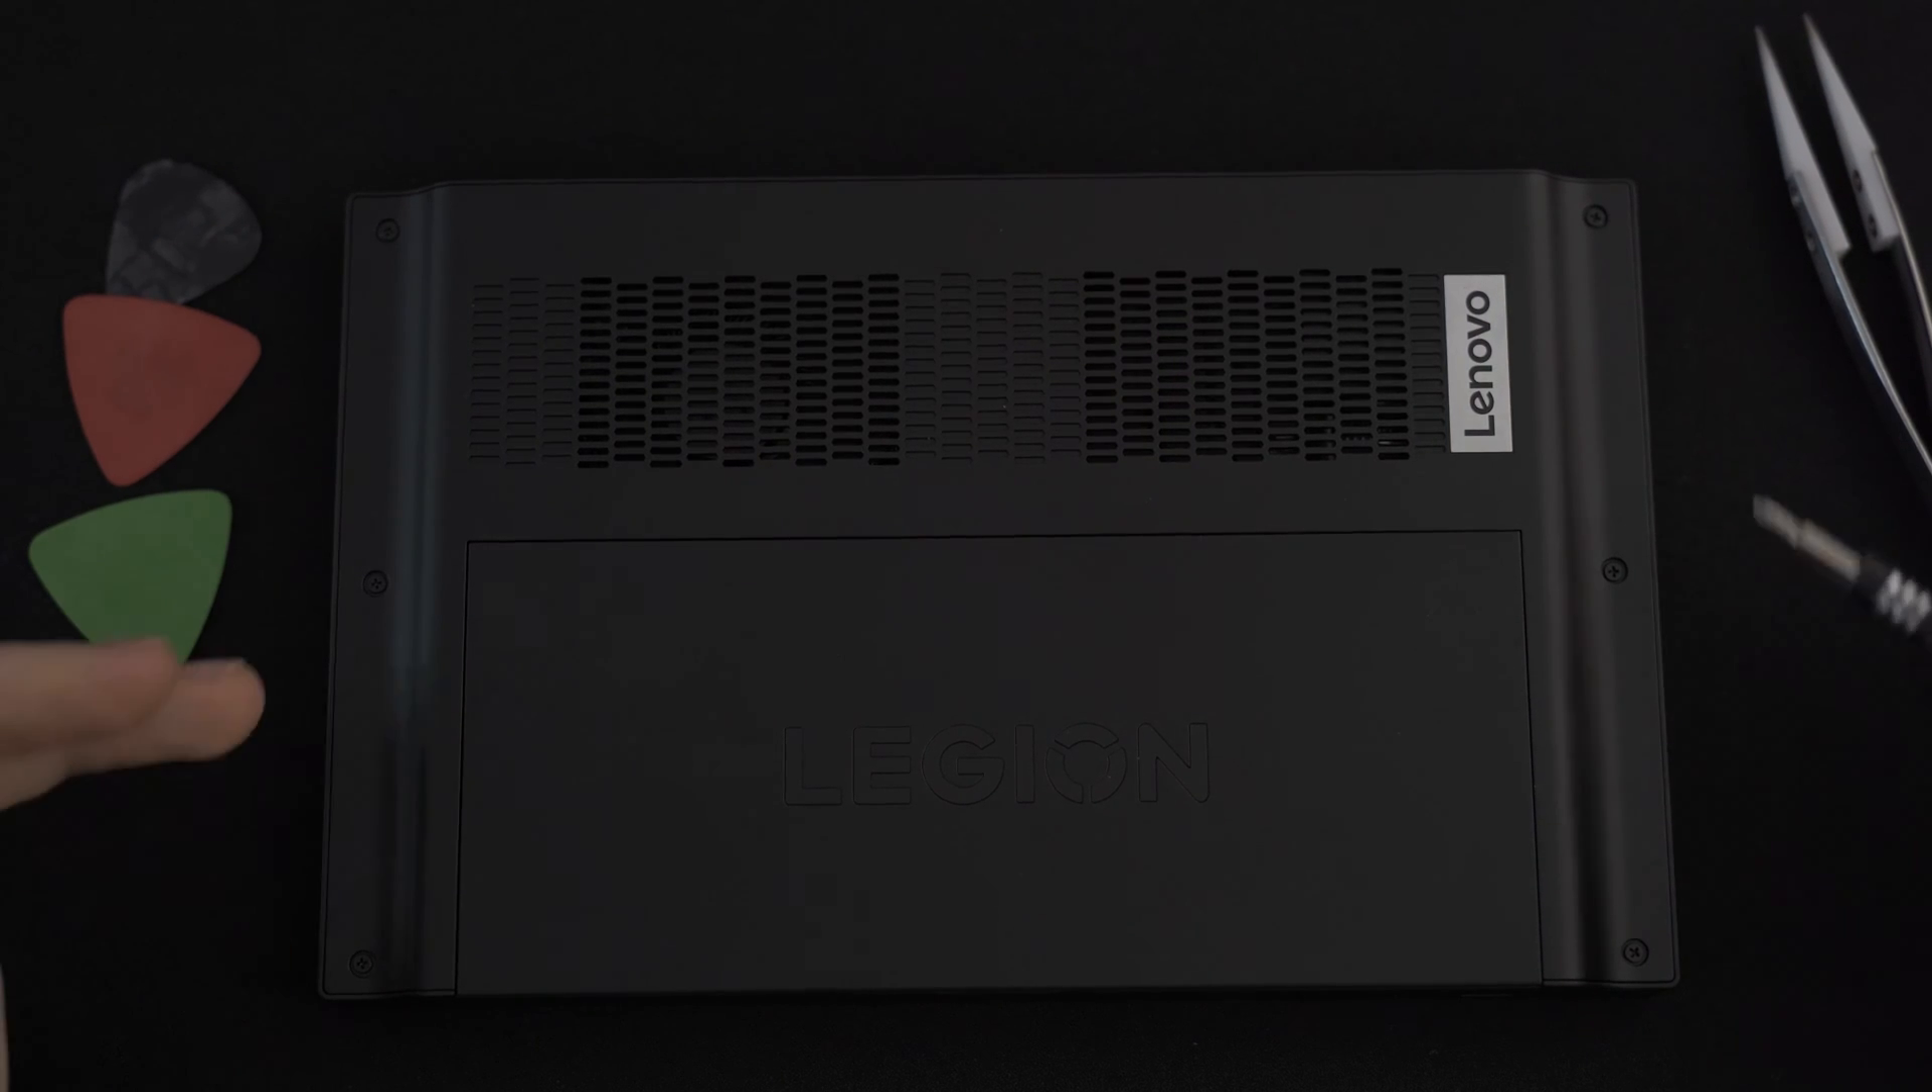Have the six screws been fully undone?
No.